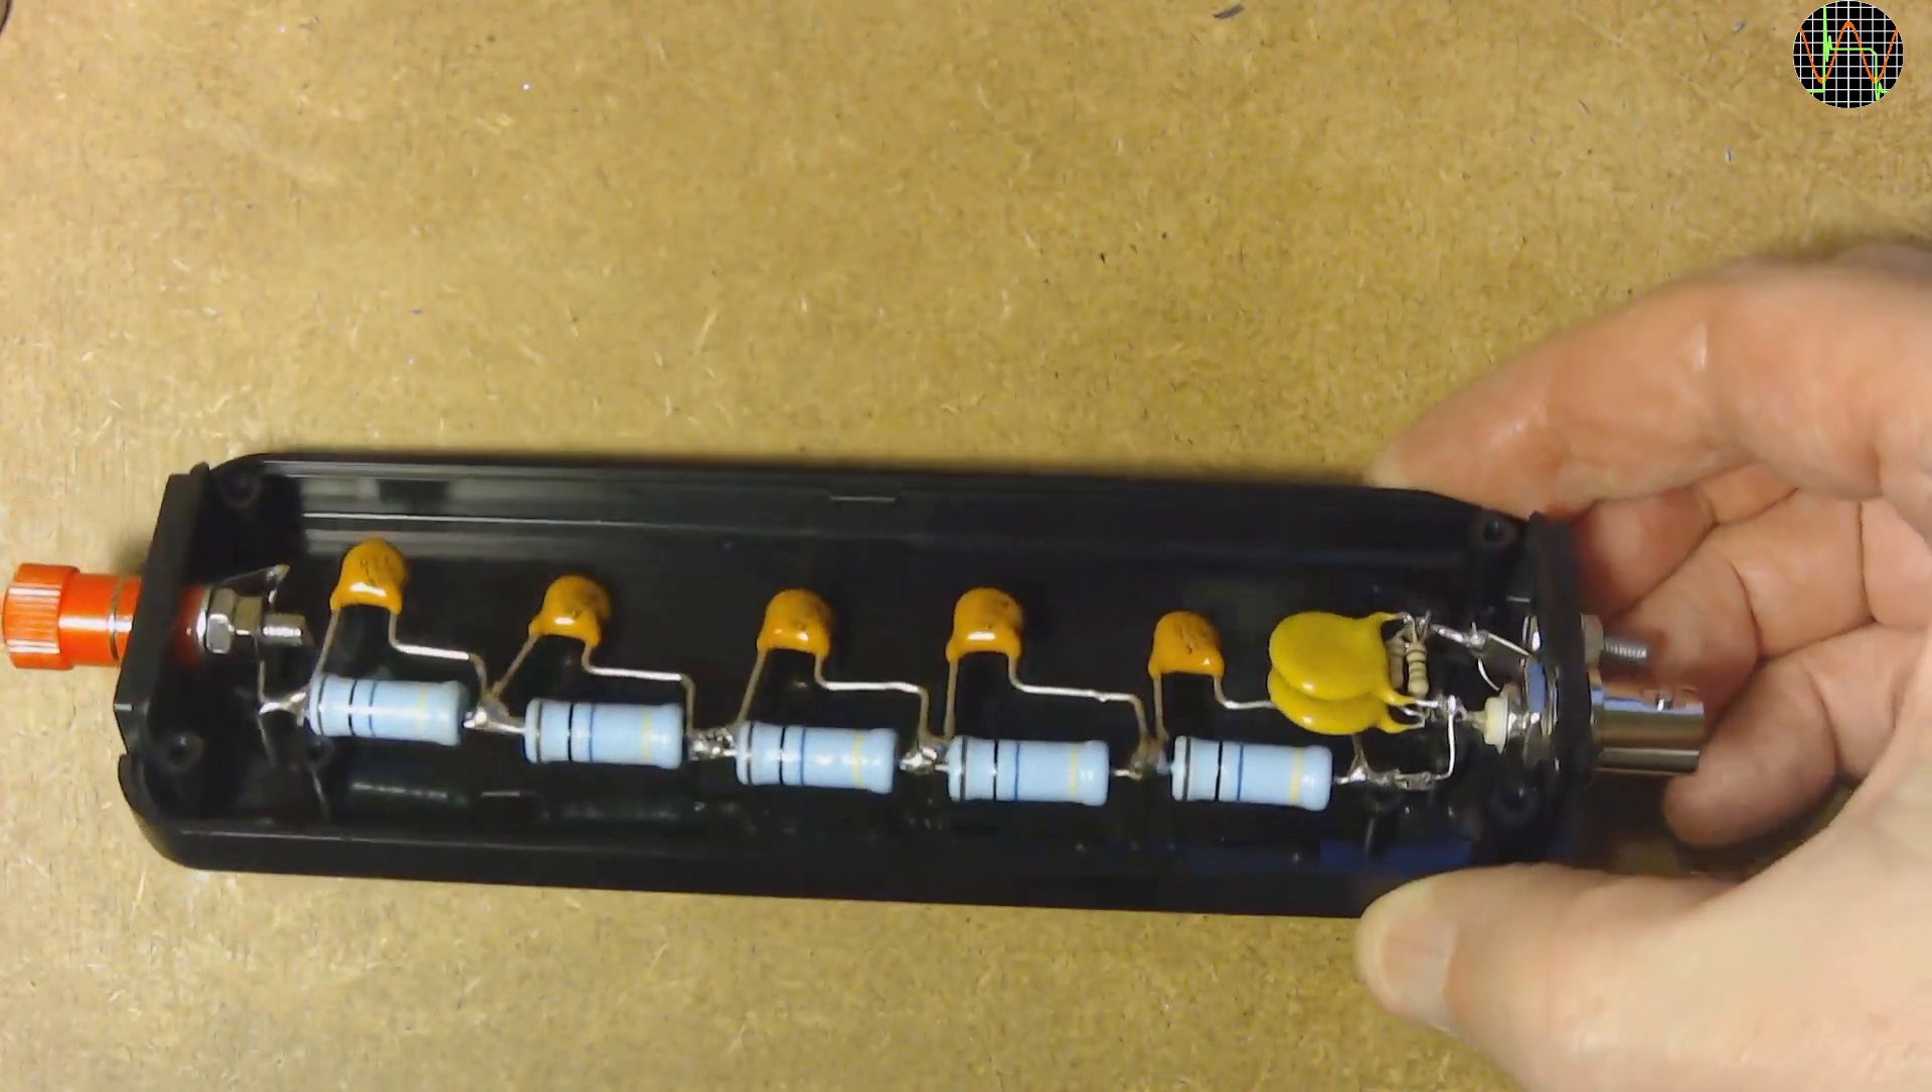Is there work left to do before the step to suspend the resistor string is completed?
No.